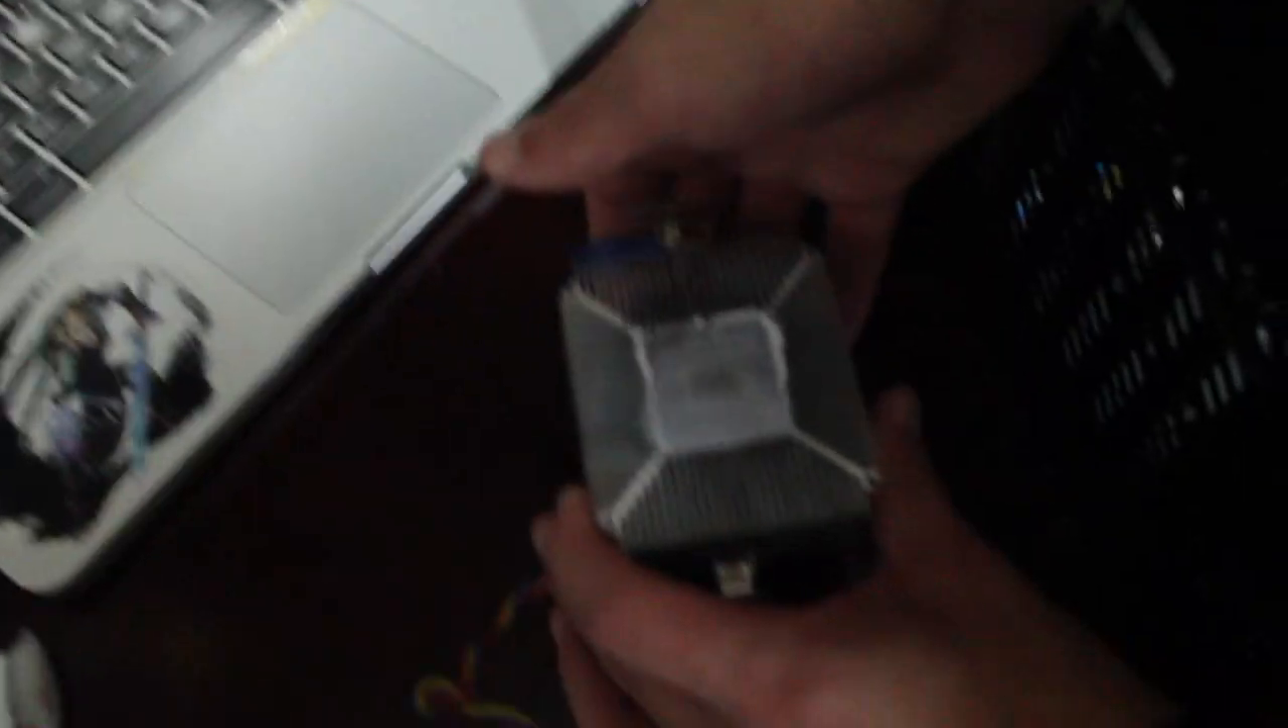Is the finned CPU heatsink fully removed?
Yes.